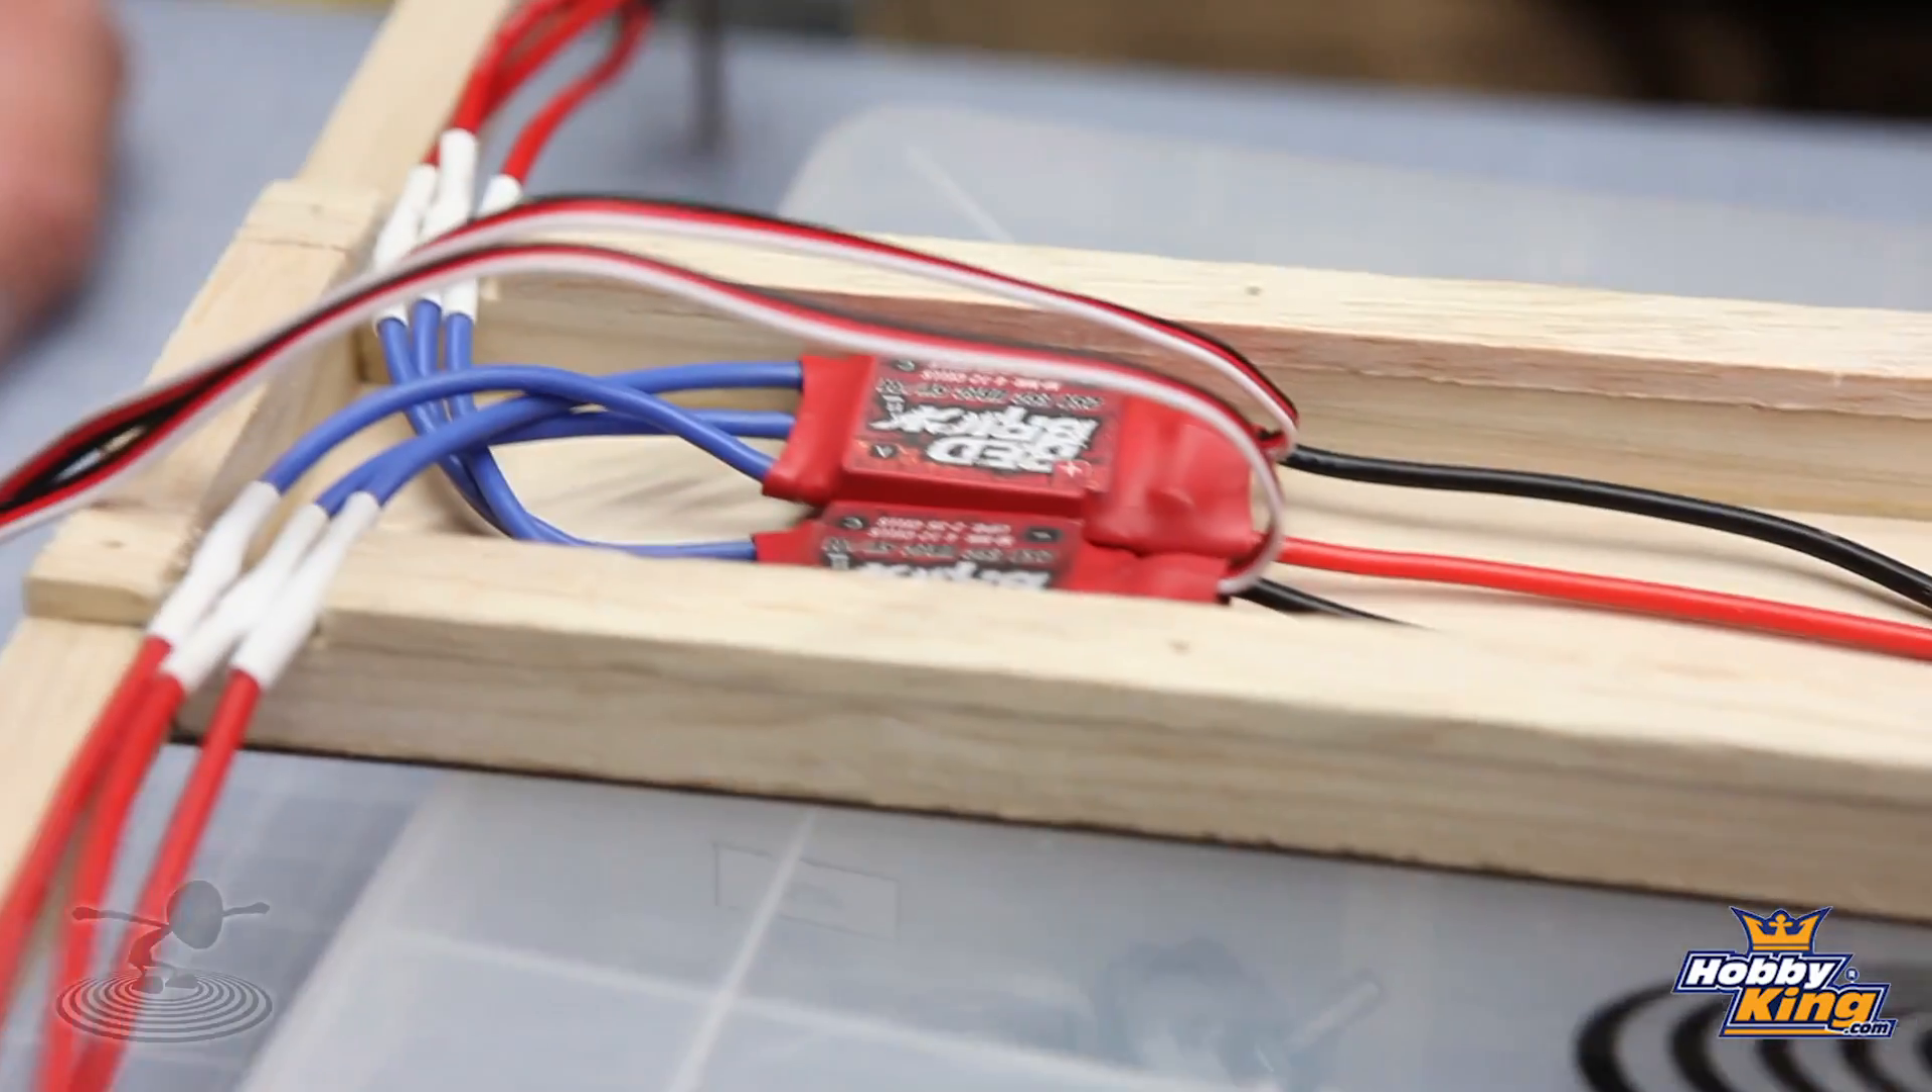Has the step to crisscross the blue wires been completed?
Yes.